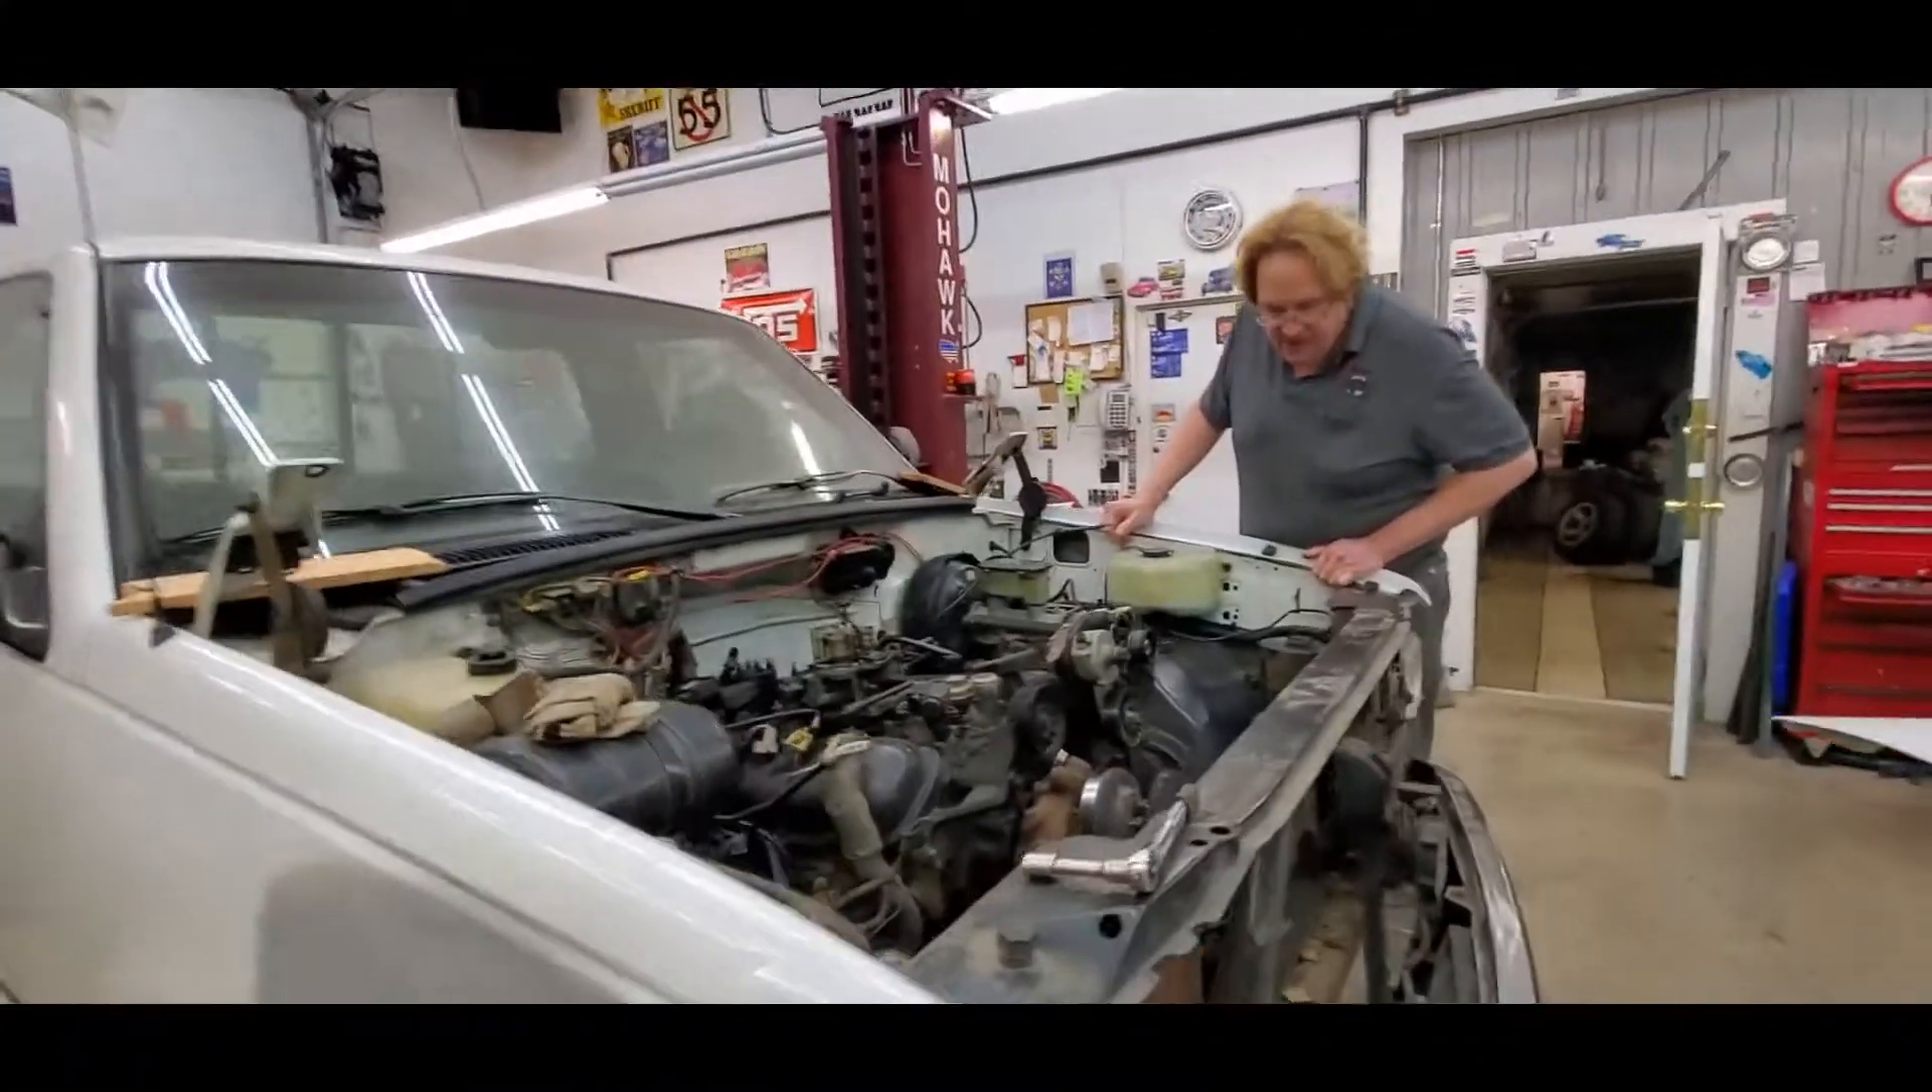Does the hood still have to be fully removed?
No.